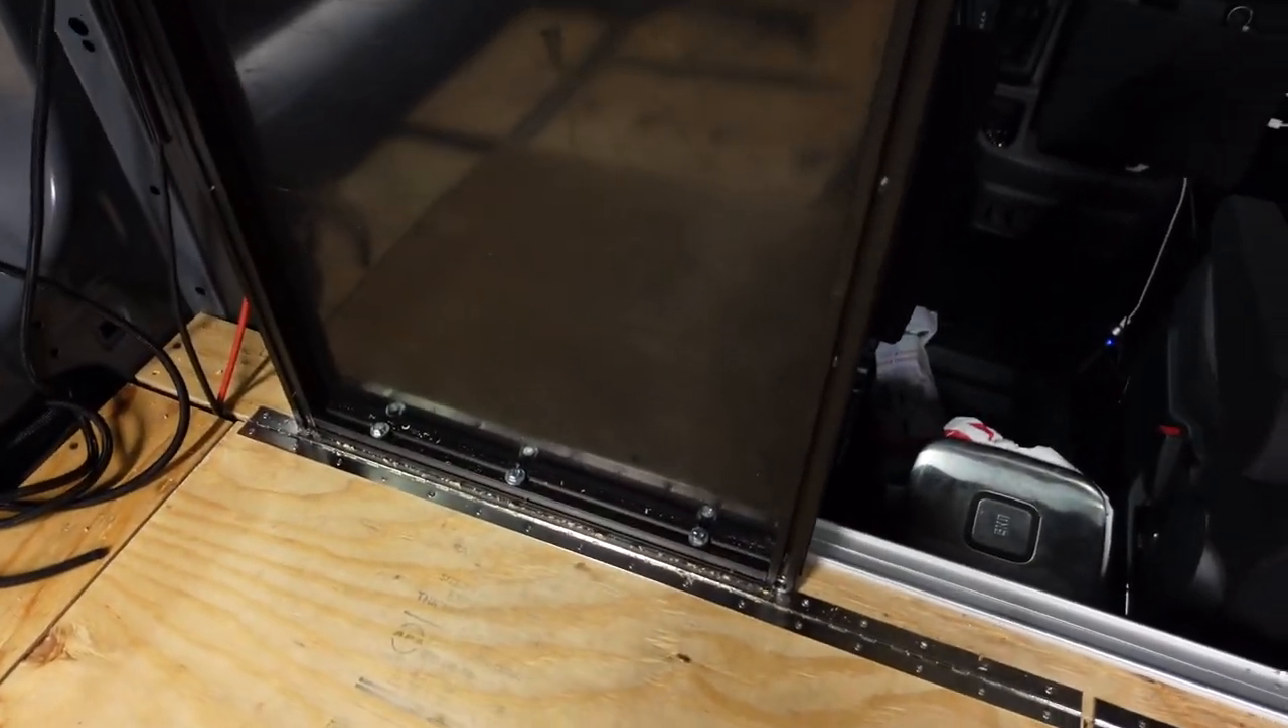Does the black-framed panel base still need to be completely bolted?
No.